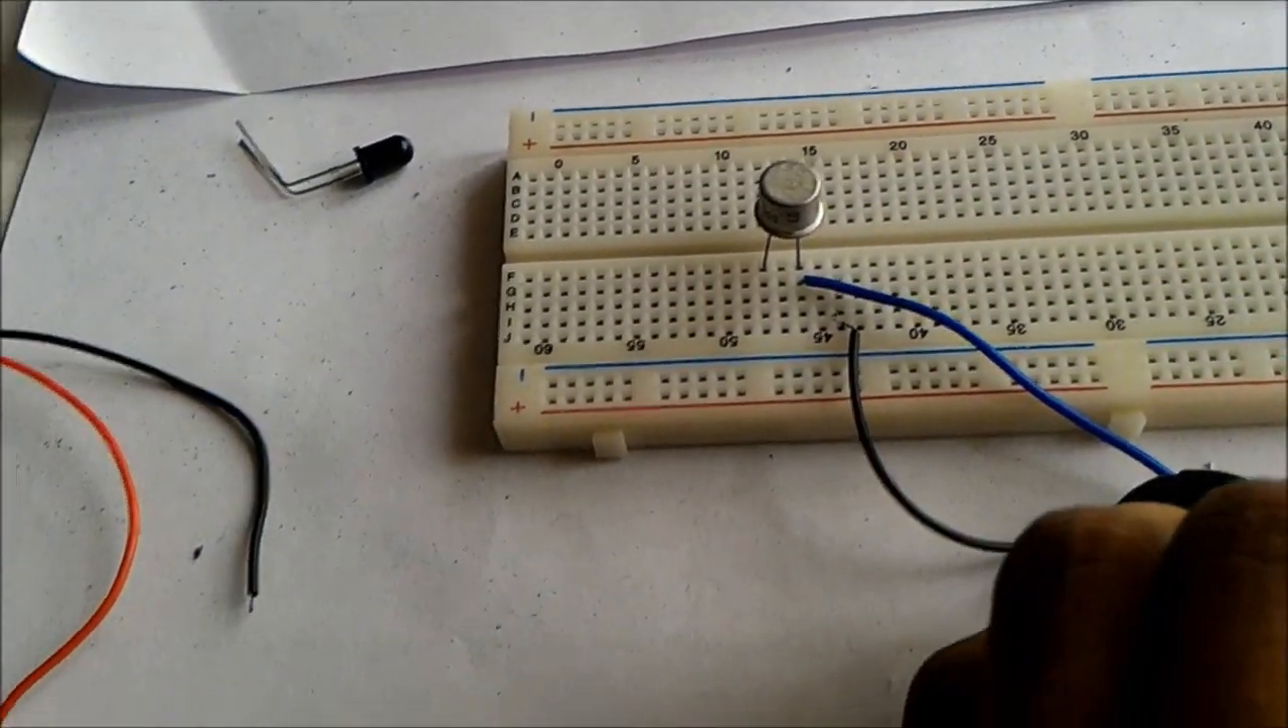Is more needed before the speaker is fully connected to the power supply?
Yes.